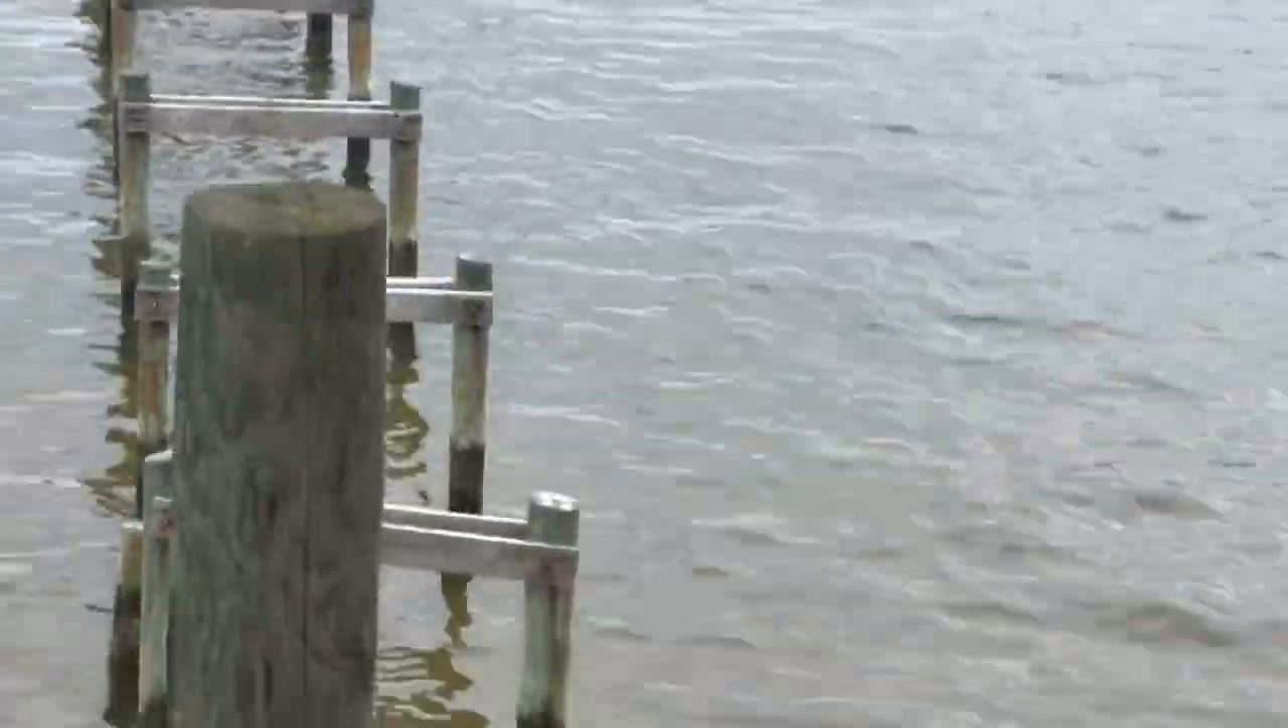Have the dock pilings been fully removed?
No.